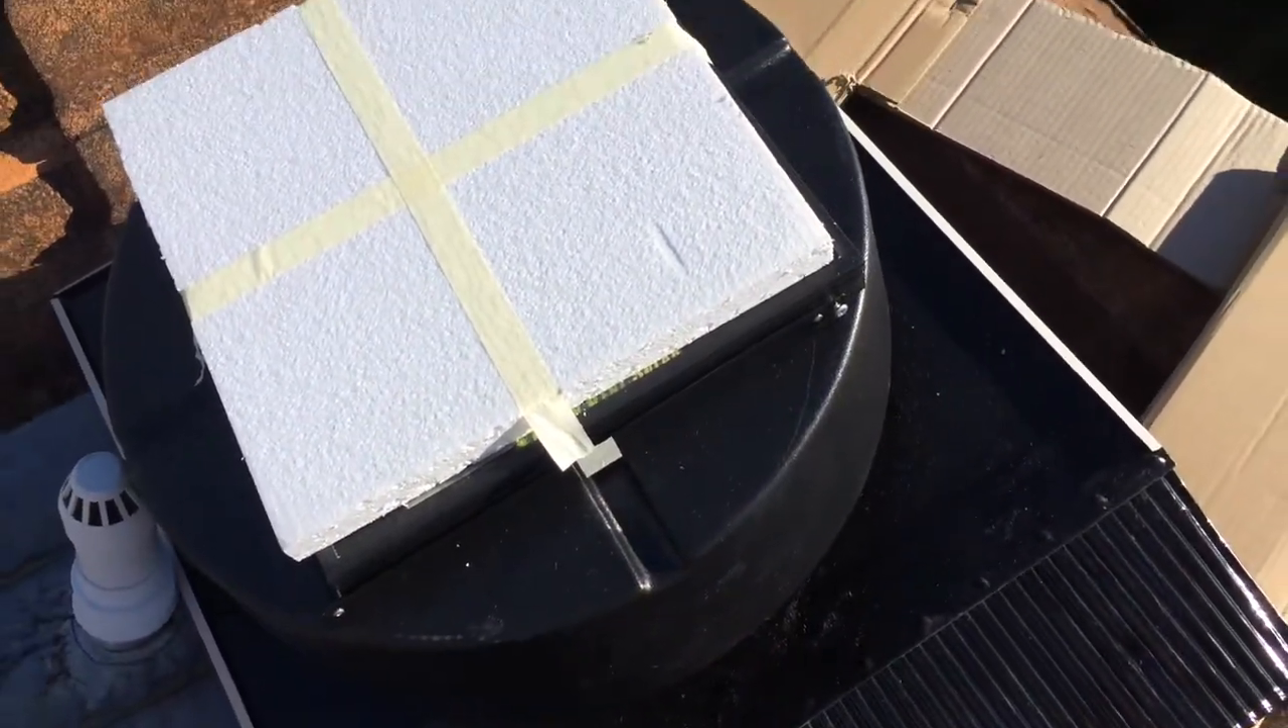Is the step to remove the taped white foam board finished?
No.